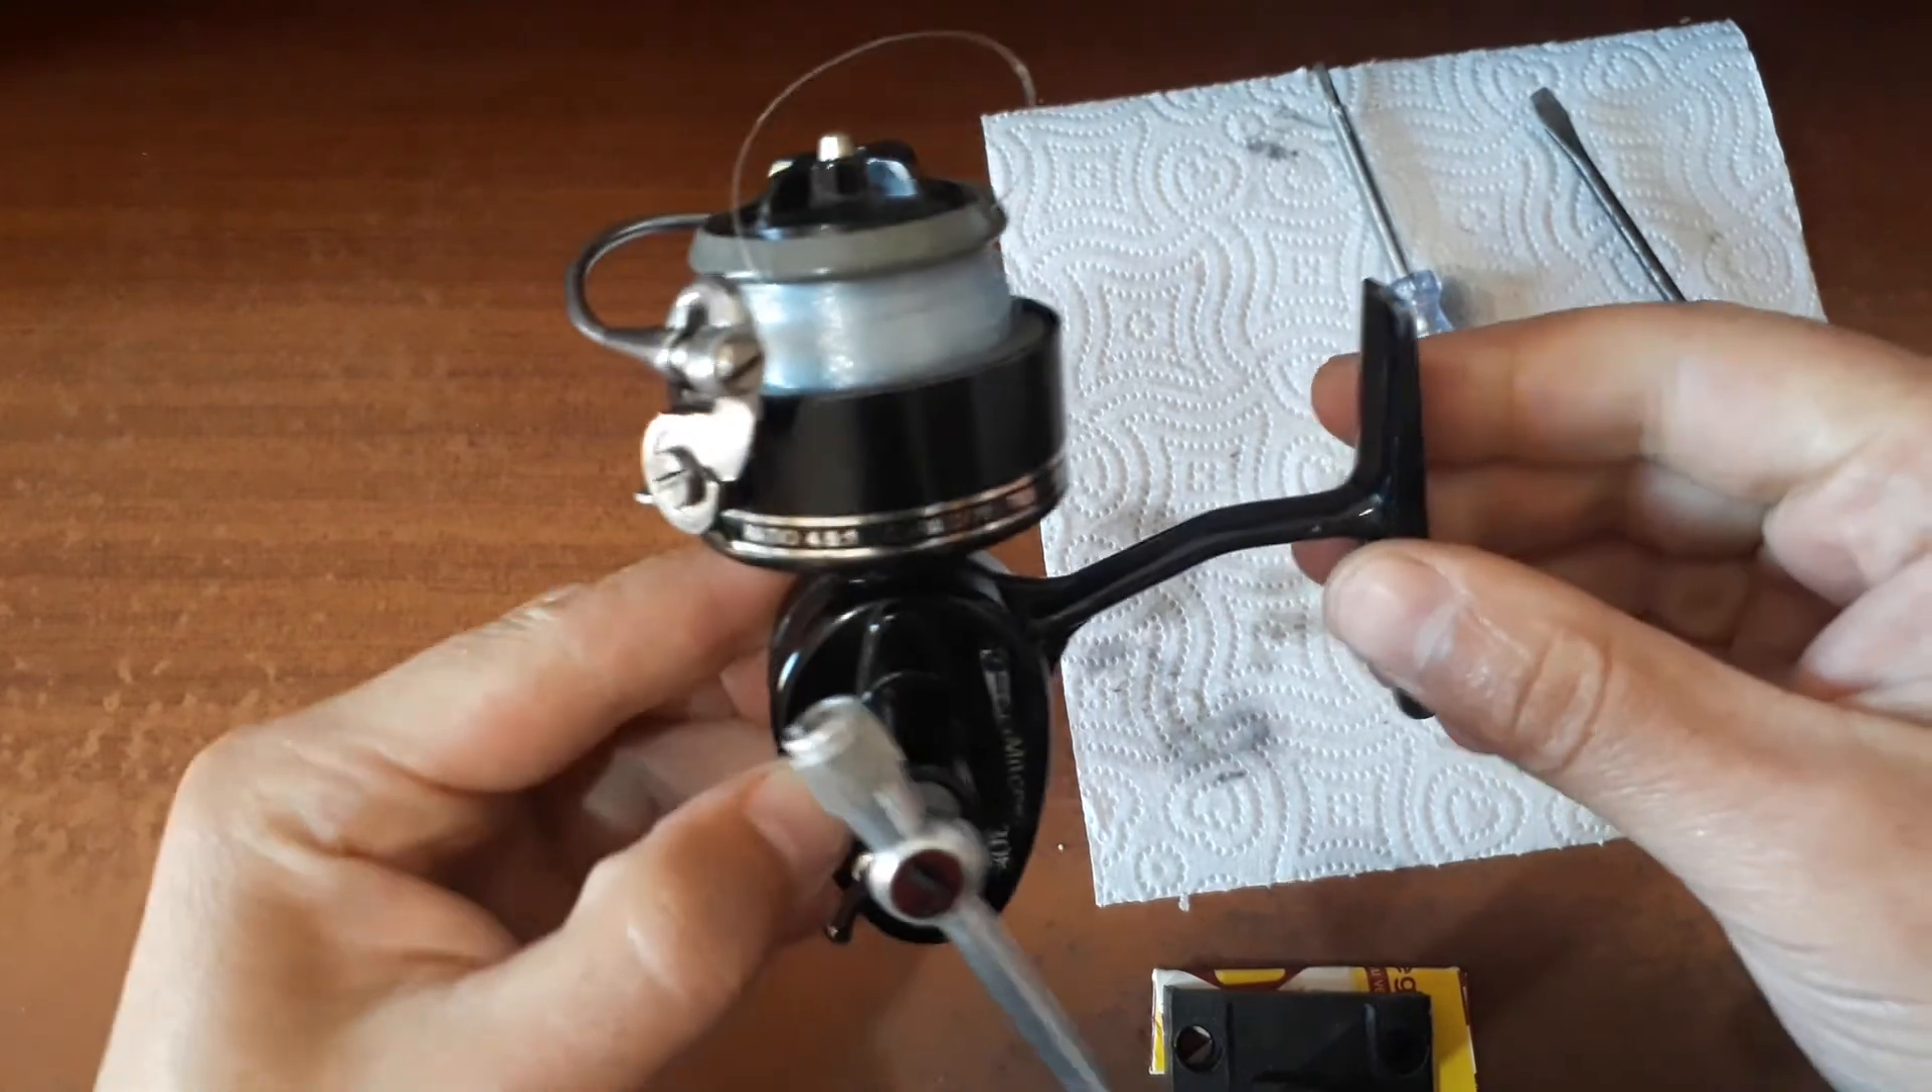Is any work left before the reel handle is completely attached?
No.